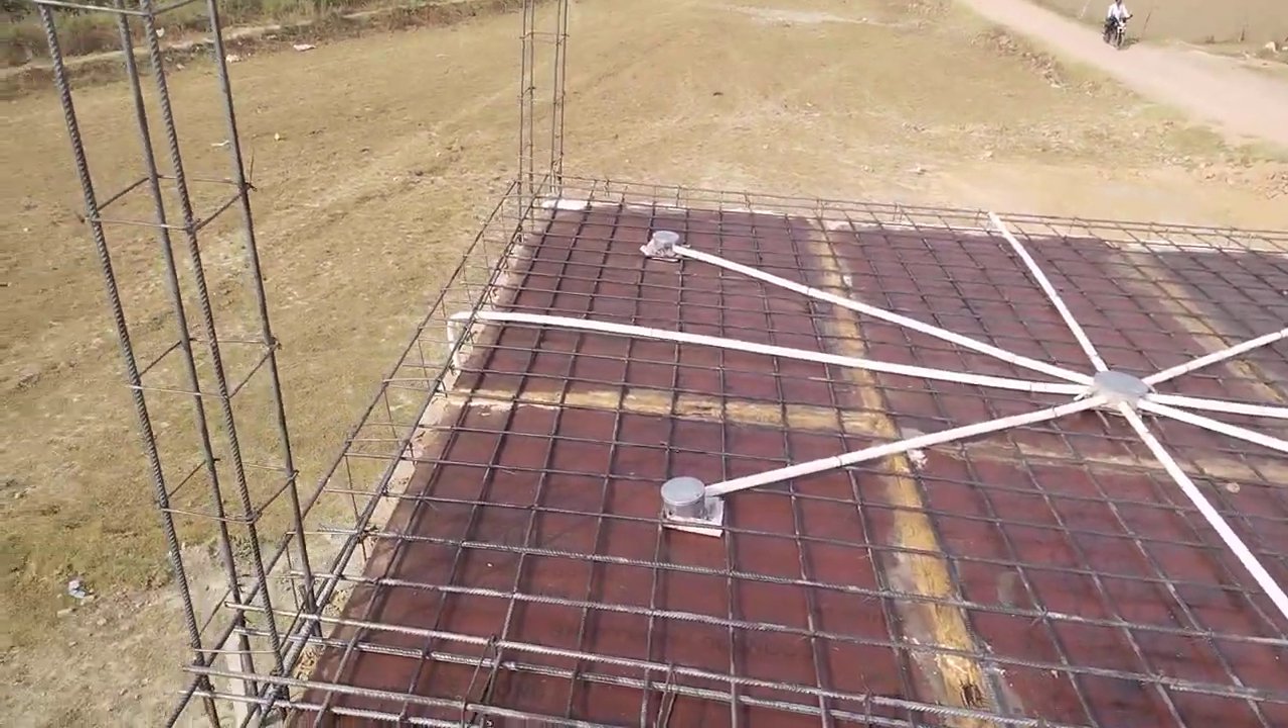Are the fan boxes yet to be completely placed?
No.